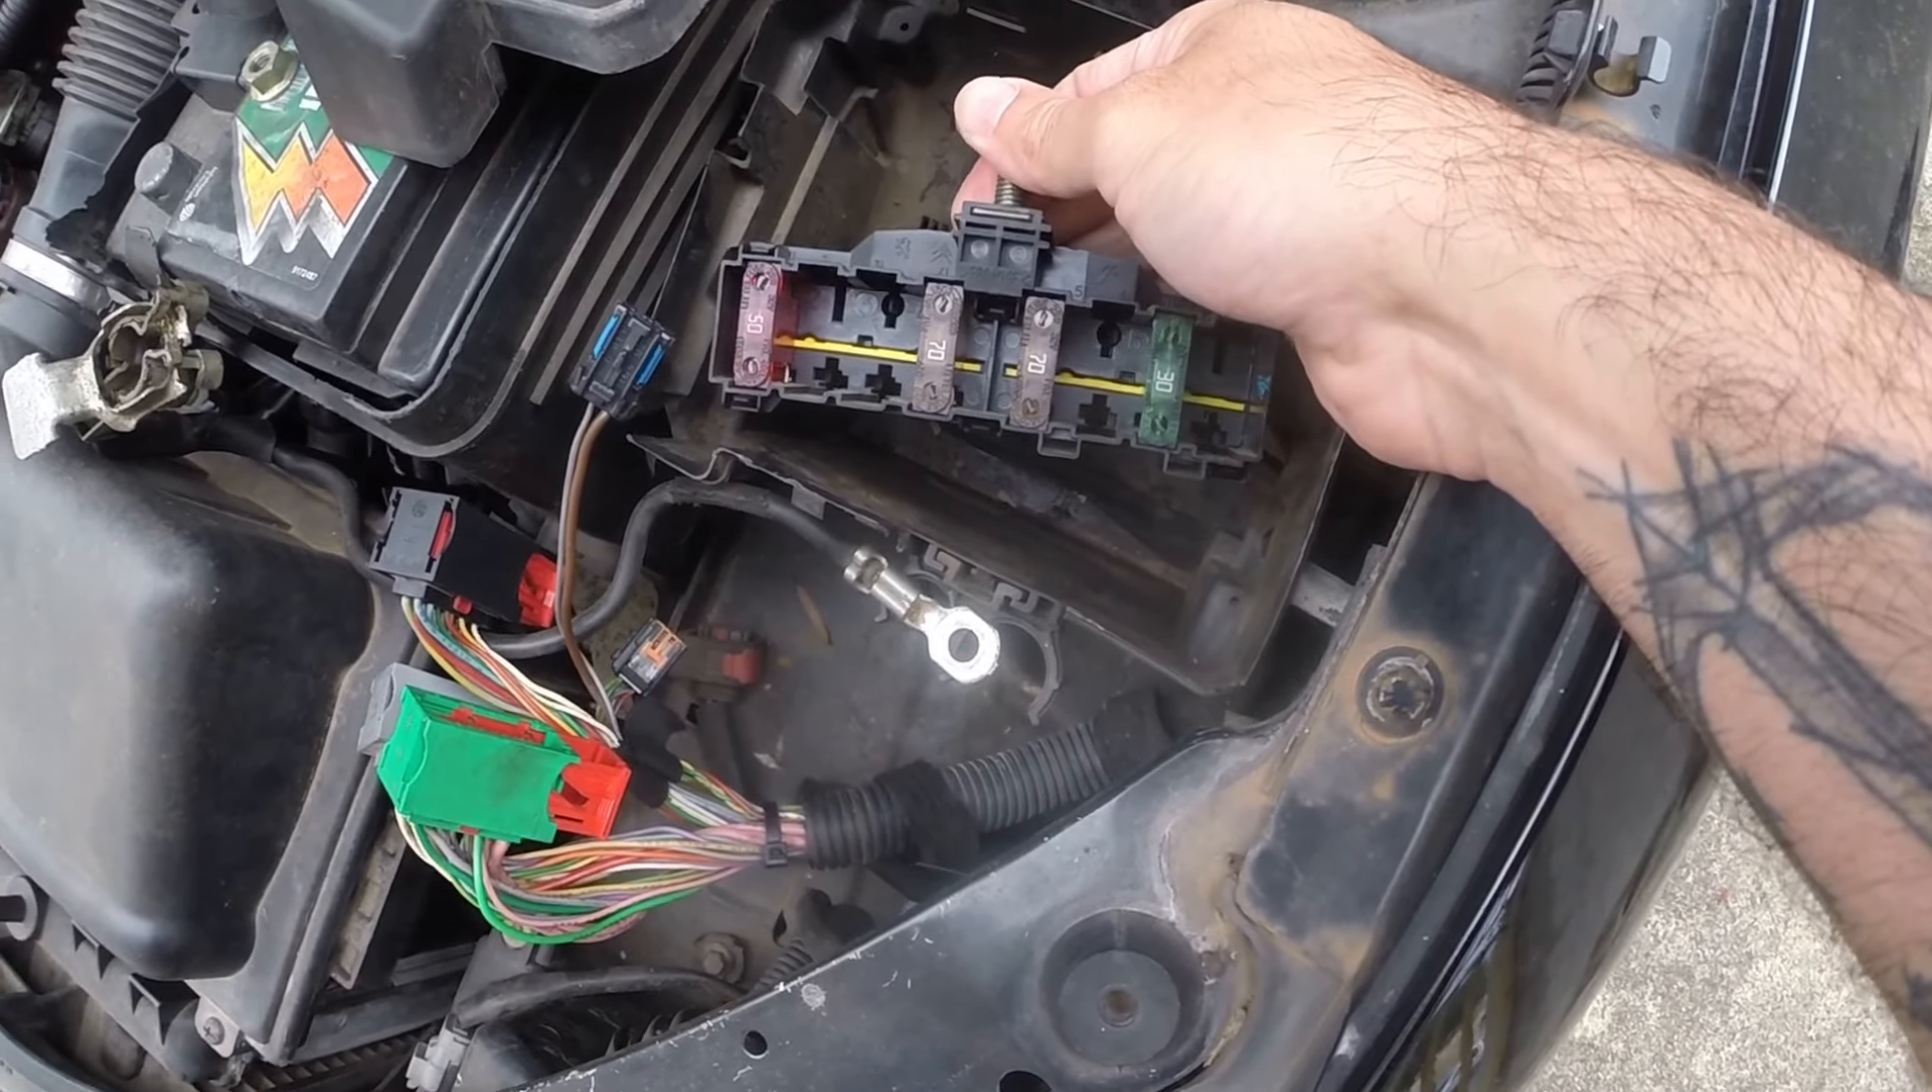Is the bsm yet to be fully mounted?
Yes.